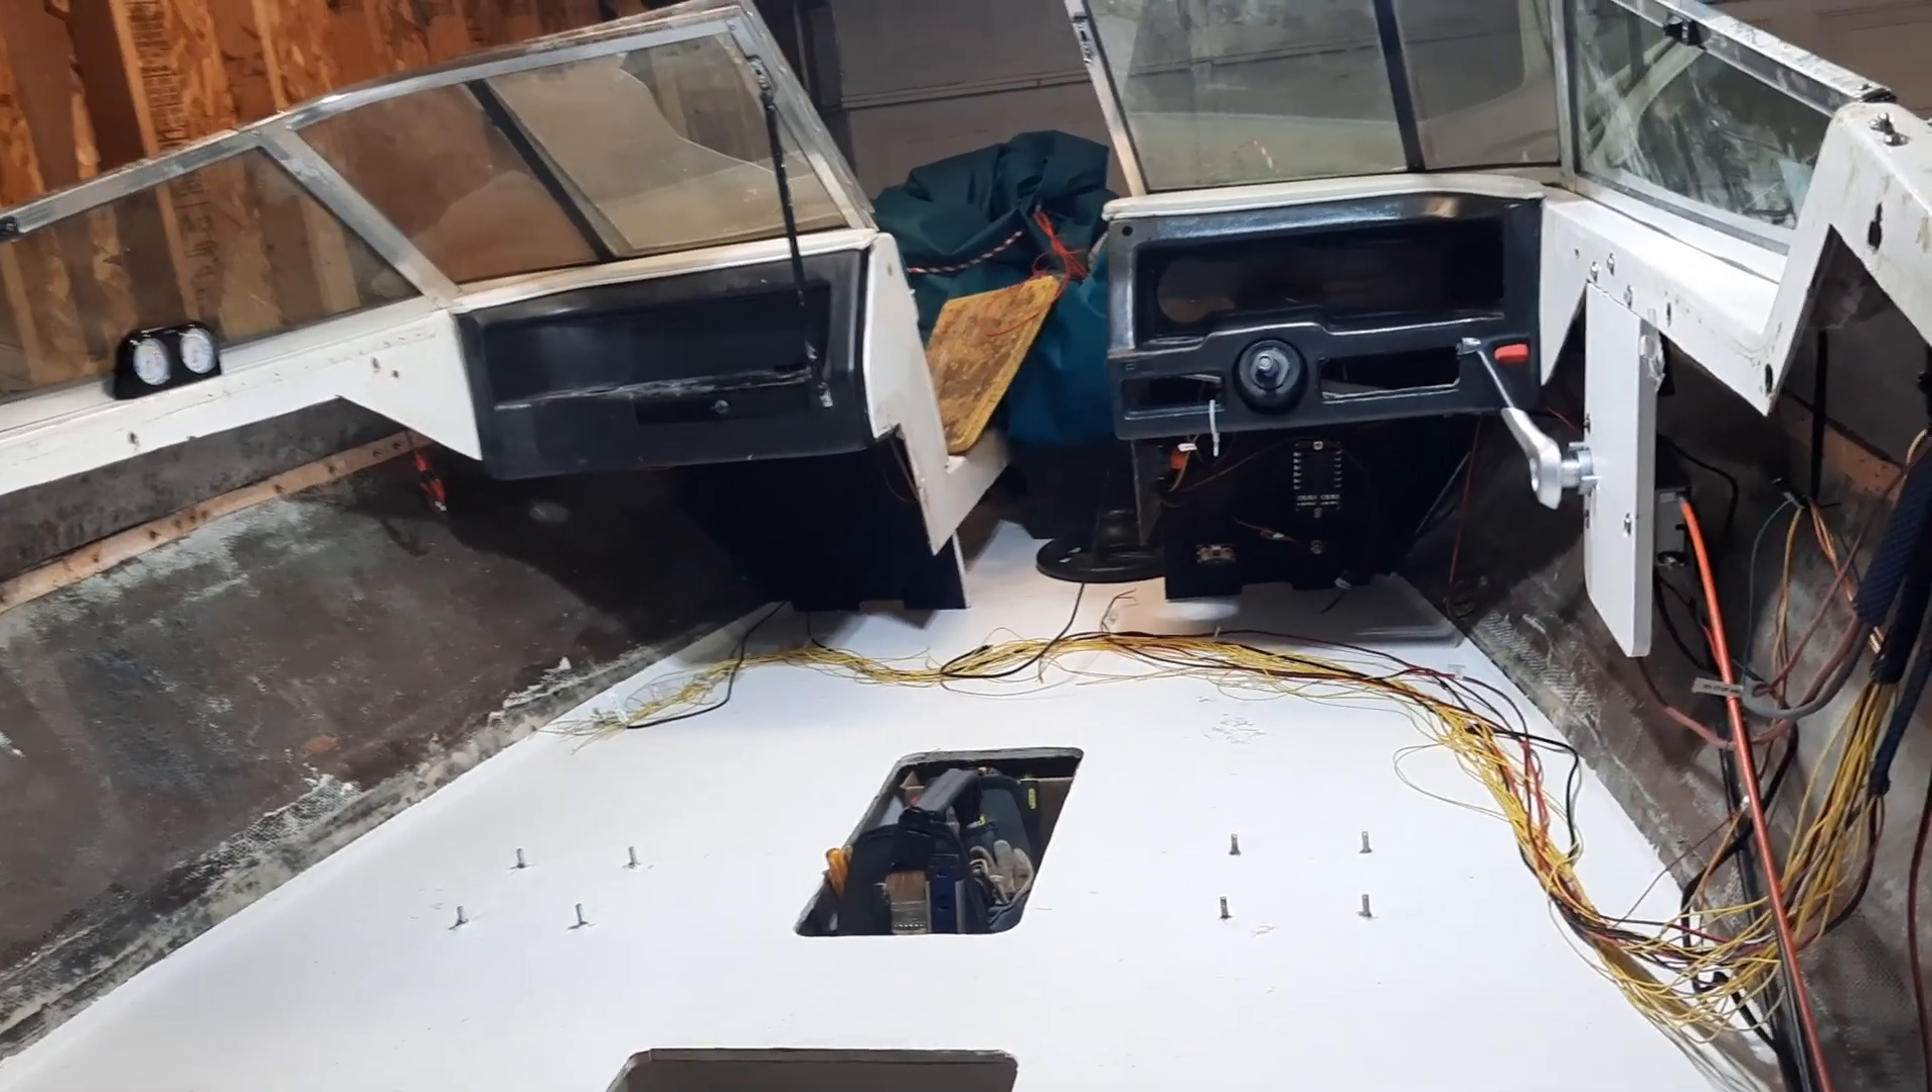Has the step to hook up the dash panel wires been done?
No.